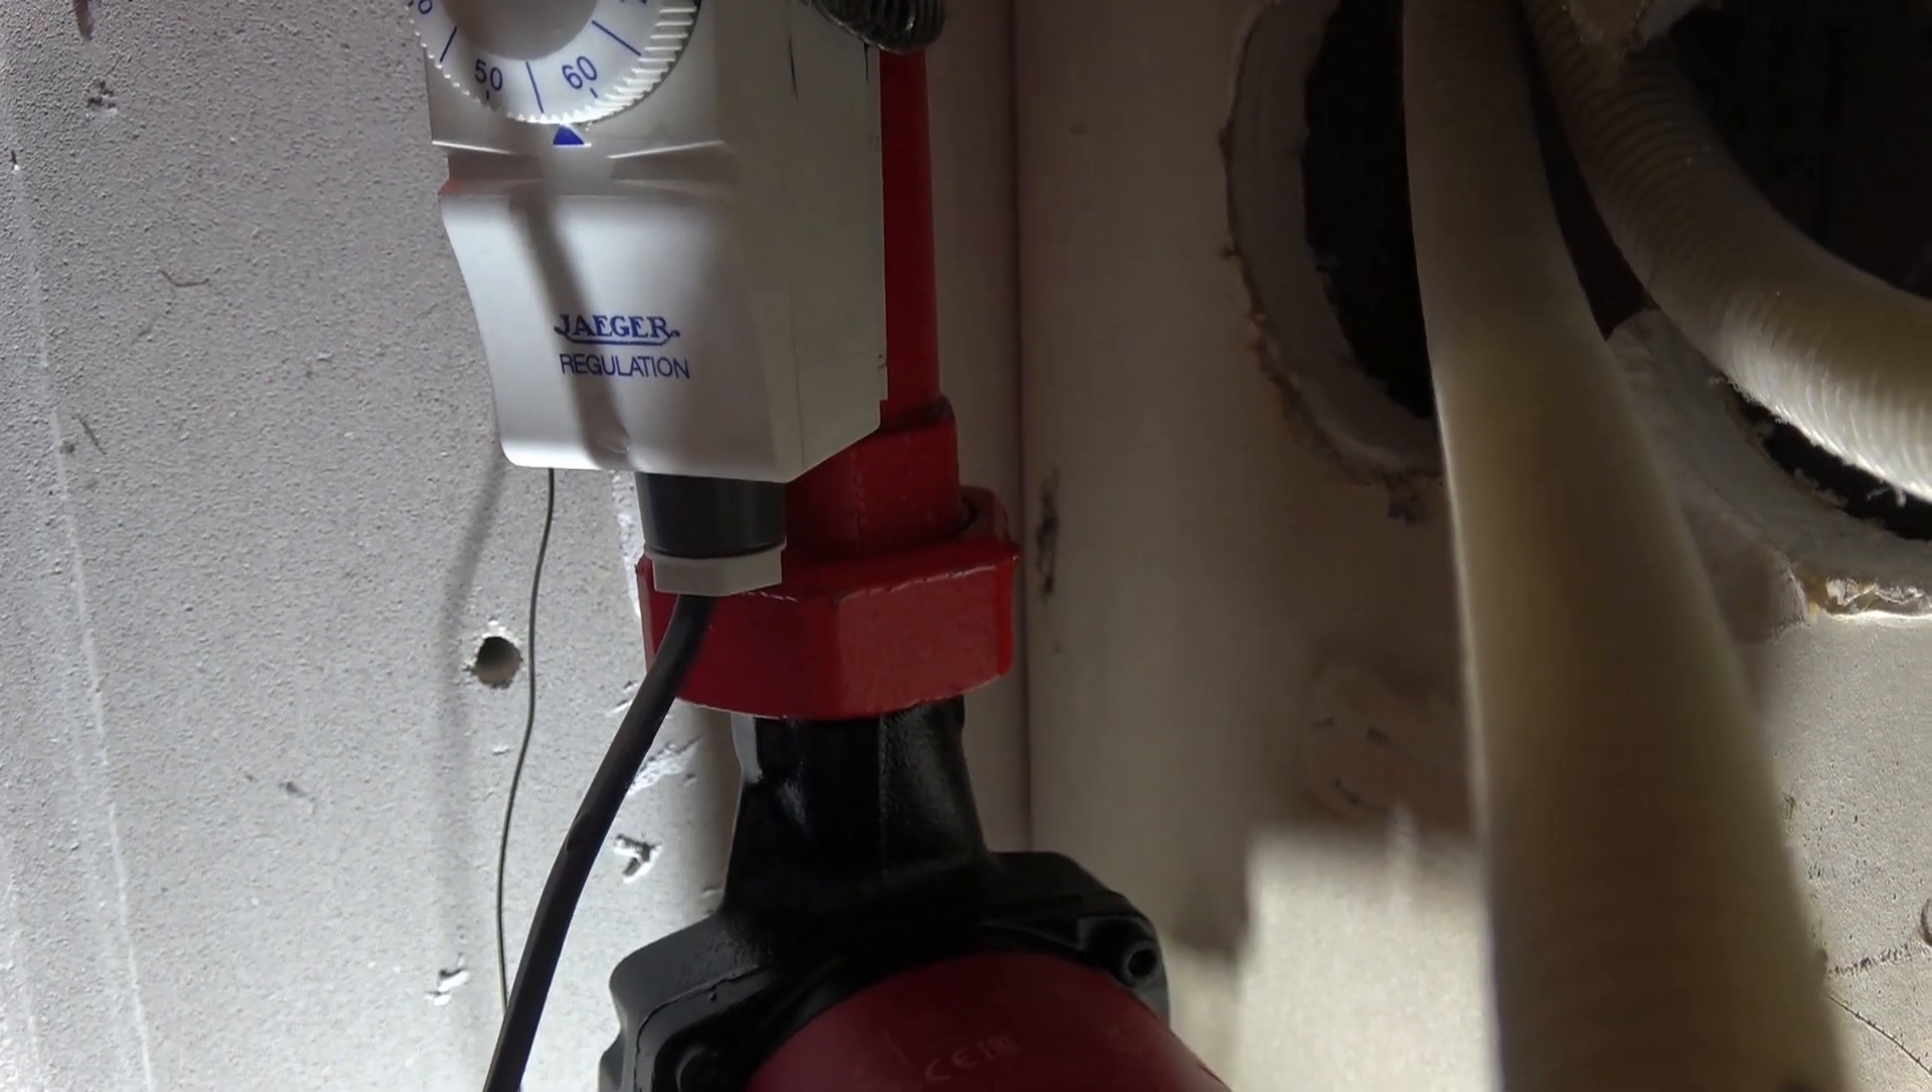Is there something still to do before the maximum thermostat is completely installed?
No.